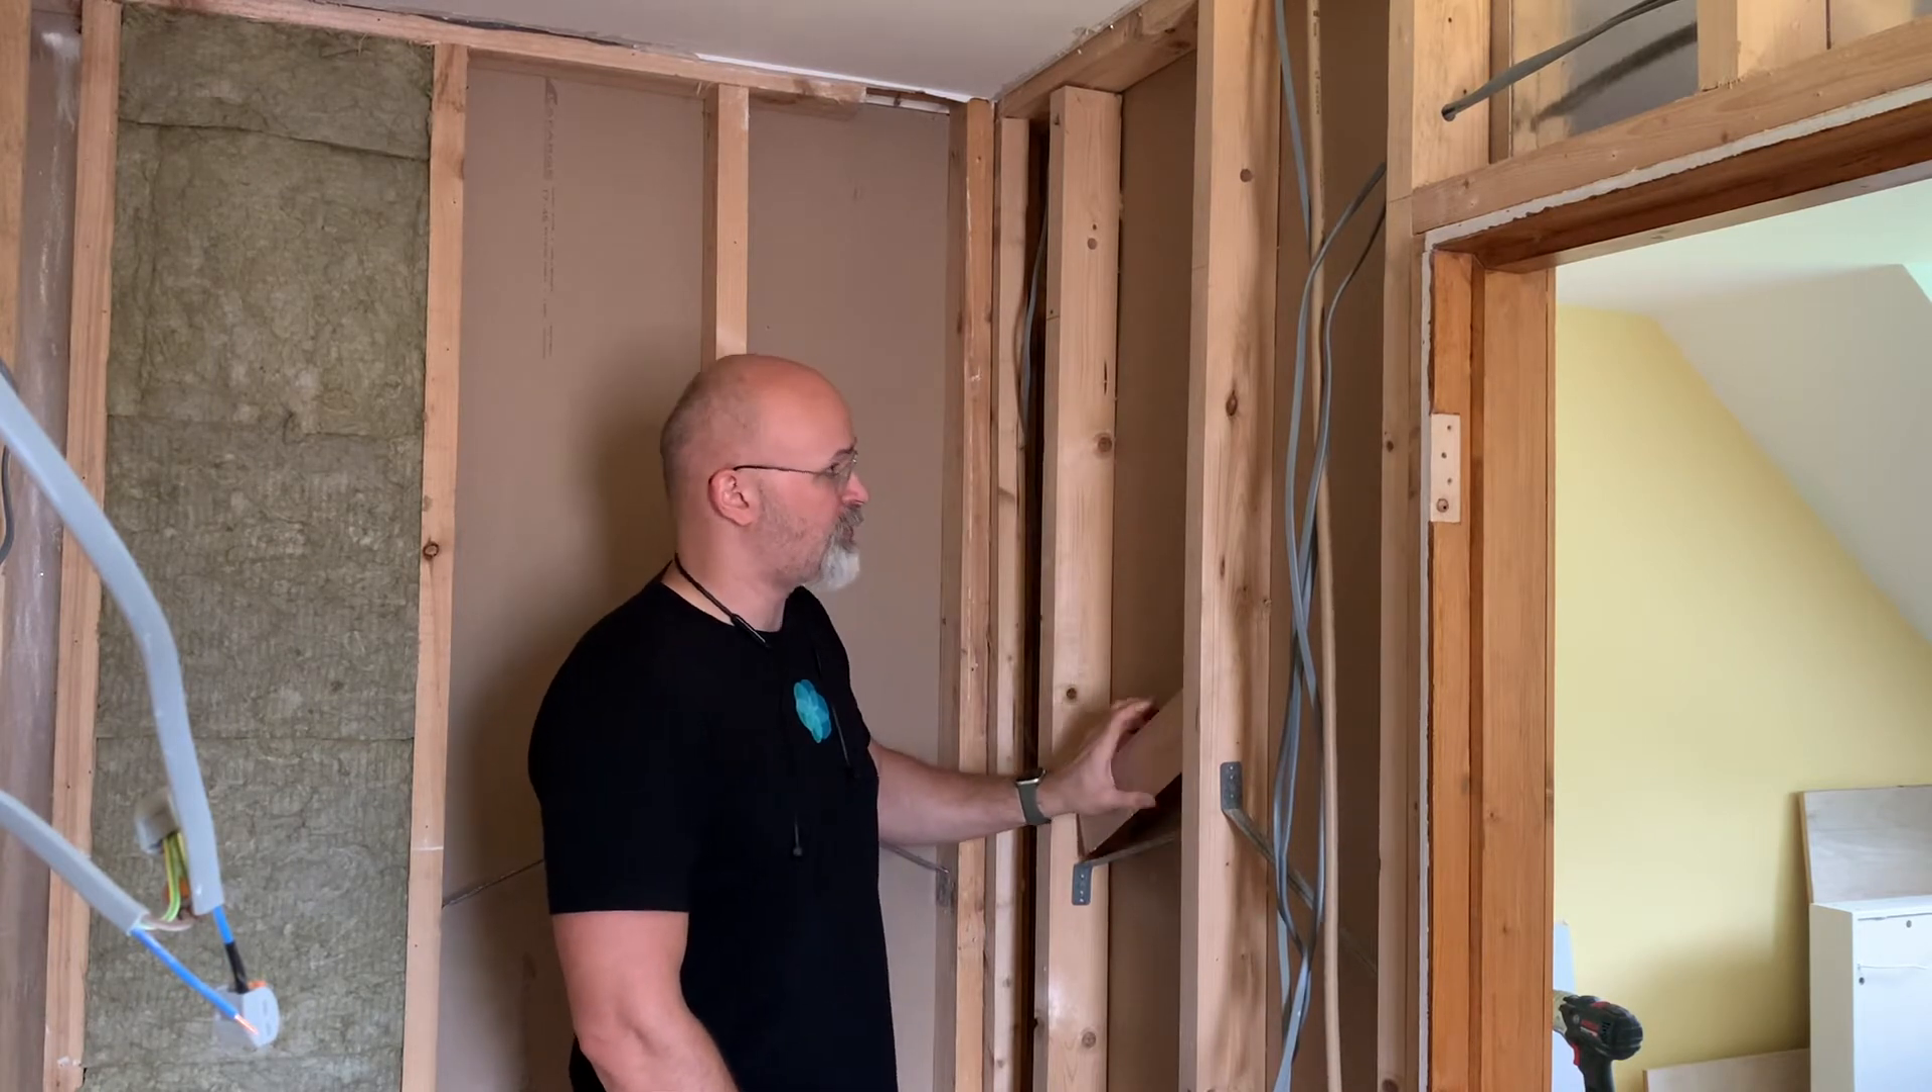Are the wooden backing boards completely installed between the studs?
No.